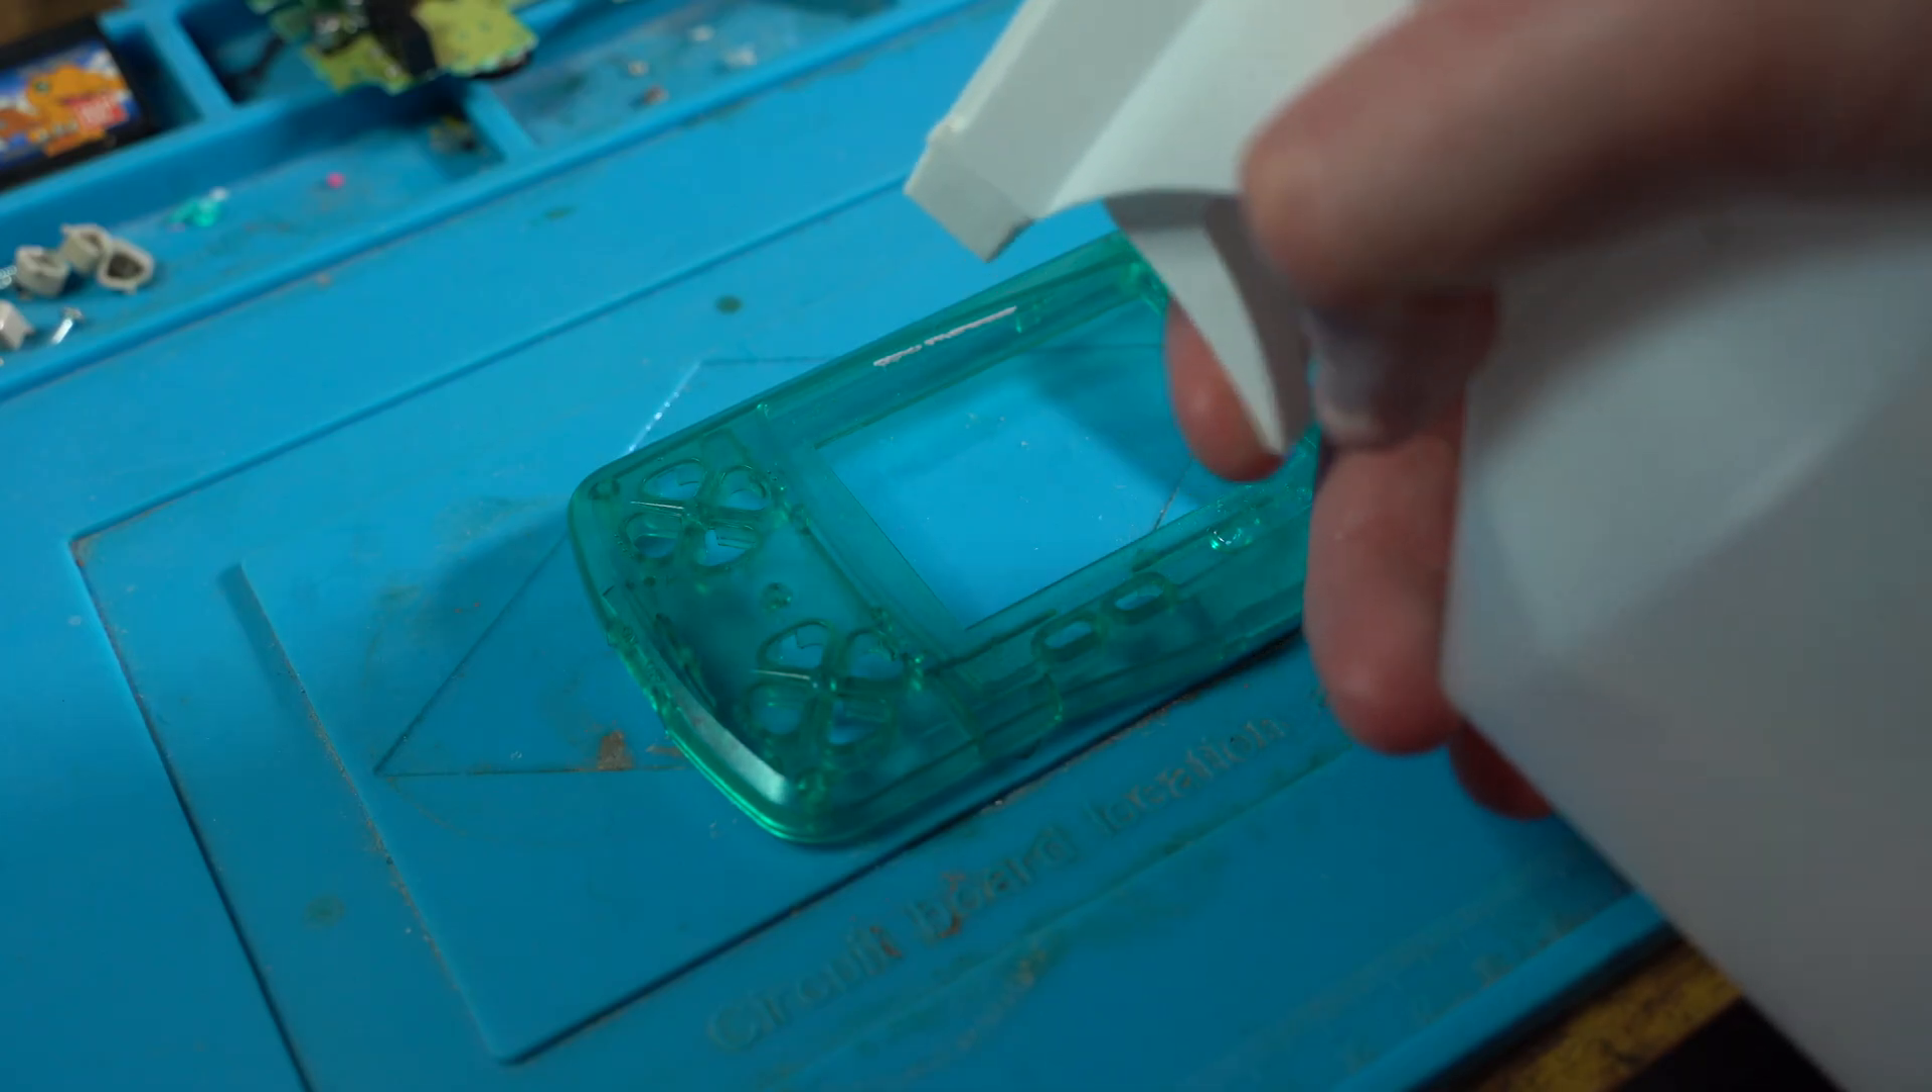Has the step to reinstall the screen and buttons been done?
No.